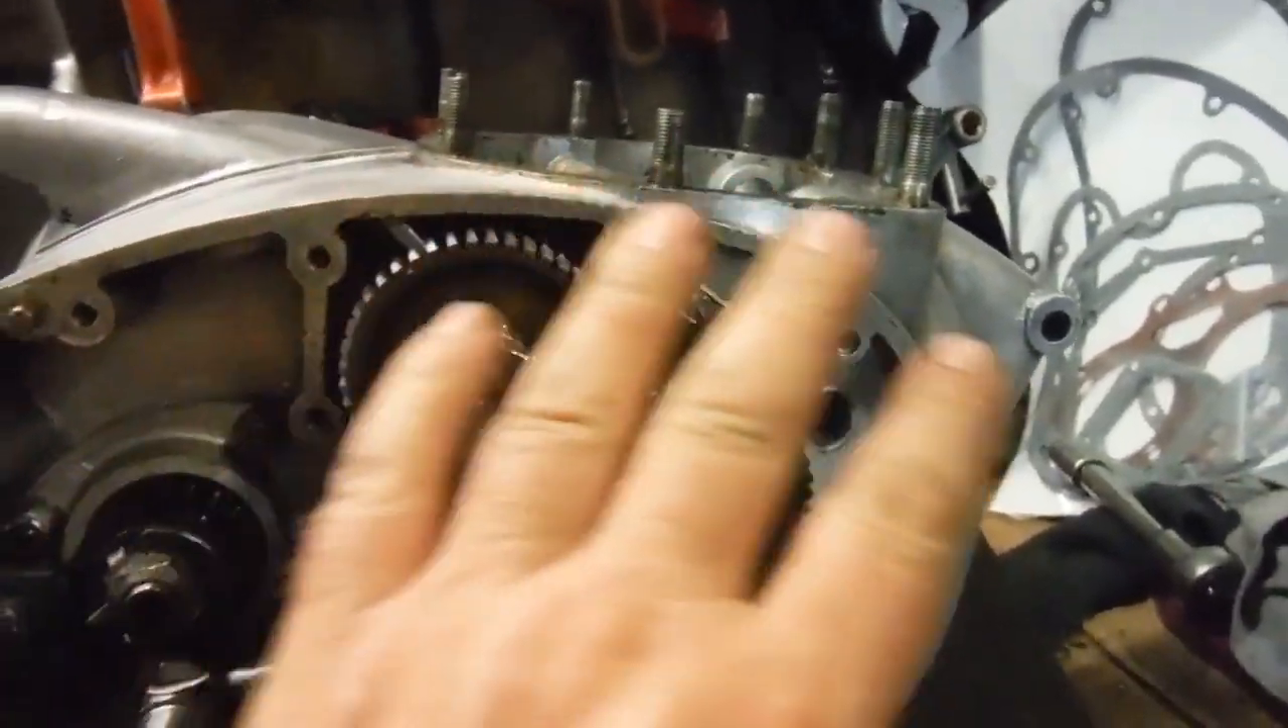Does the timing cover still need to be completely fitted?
Yes.